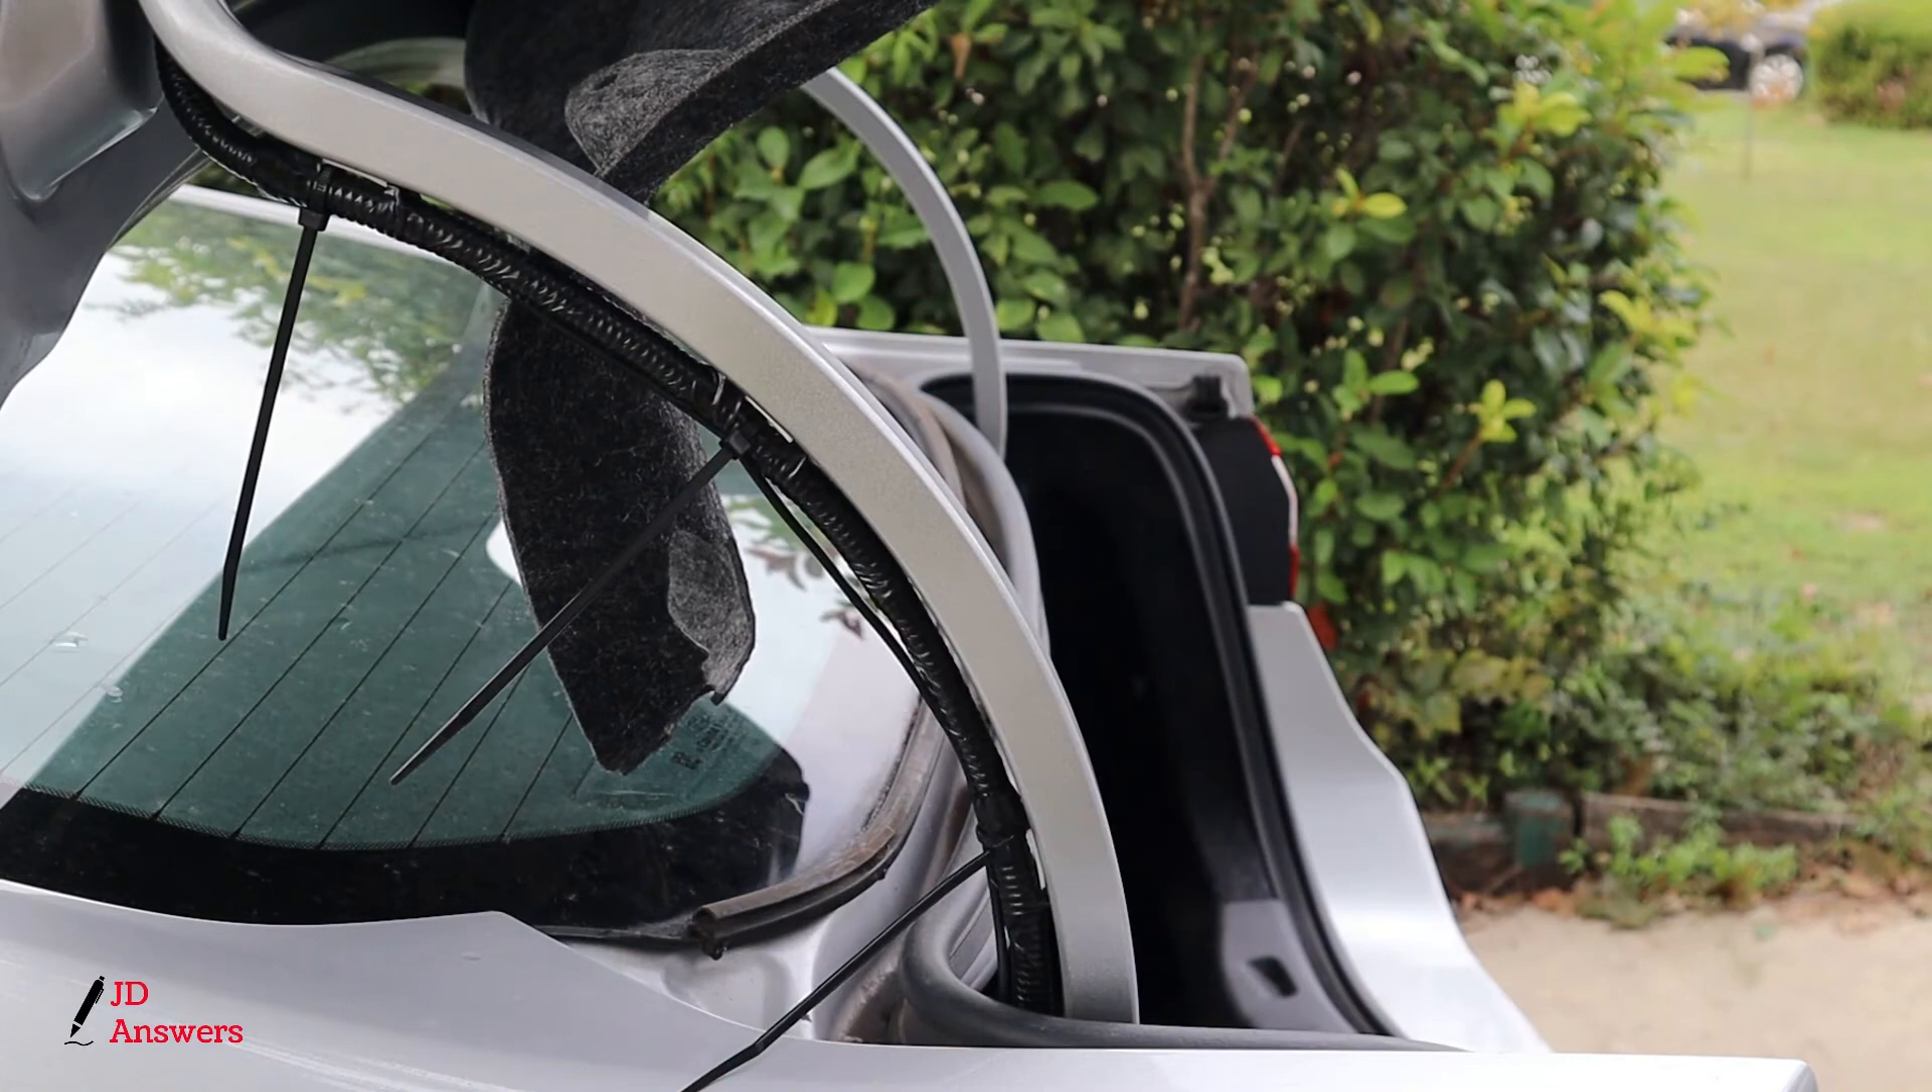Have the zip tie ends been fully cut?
No.